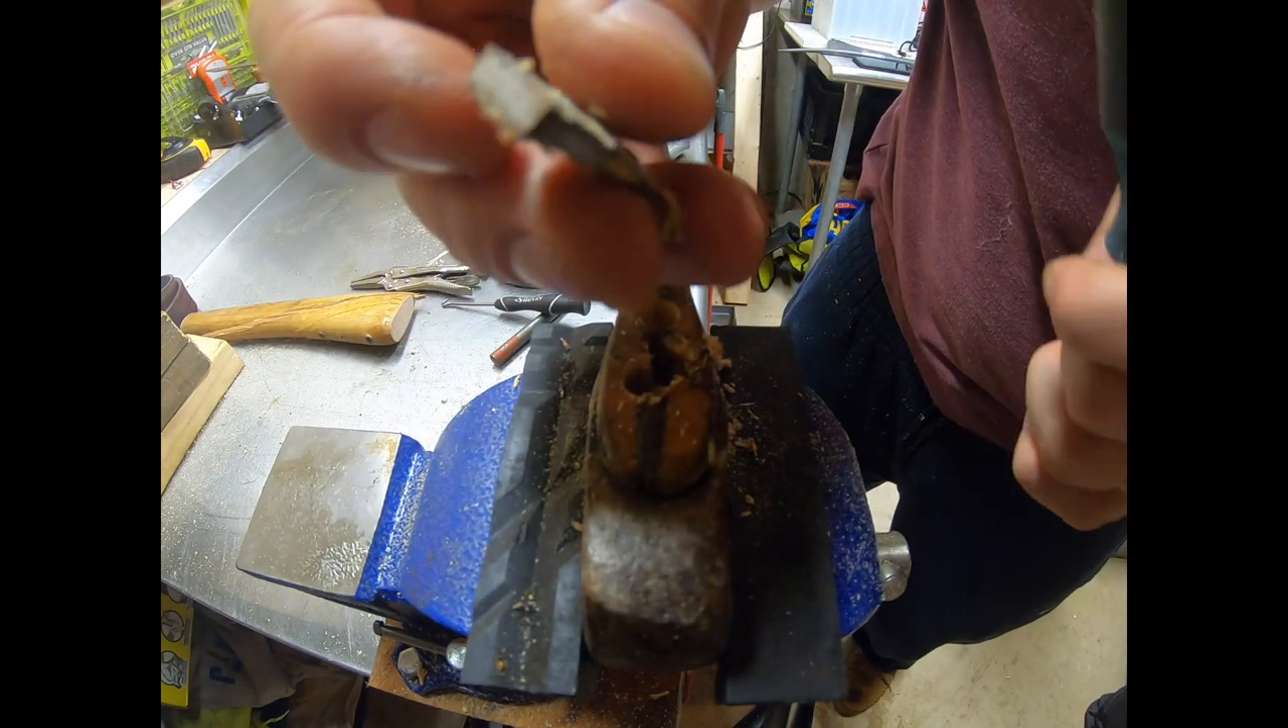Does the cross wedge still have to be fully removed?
No.